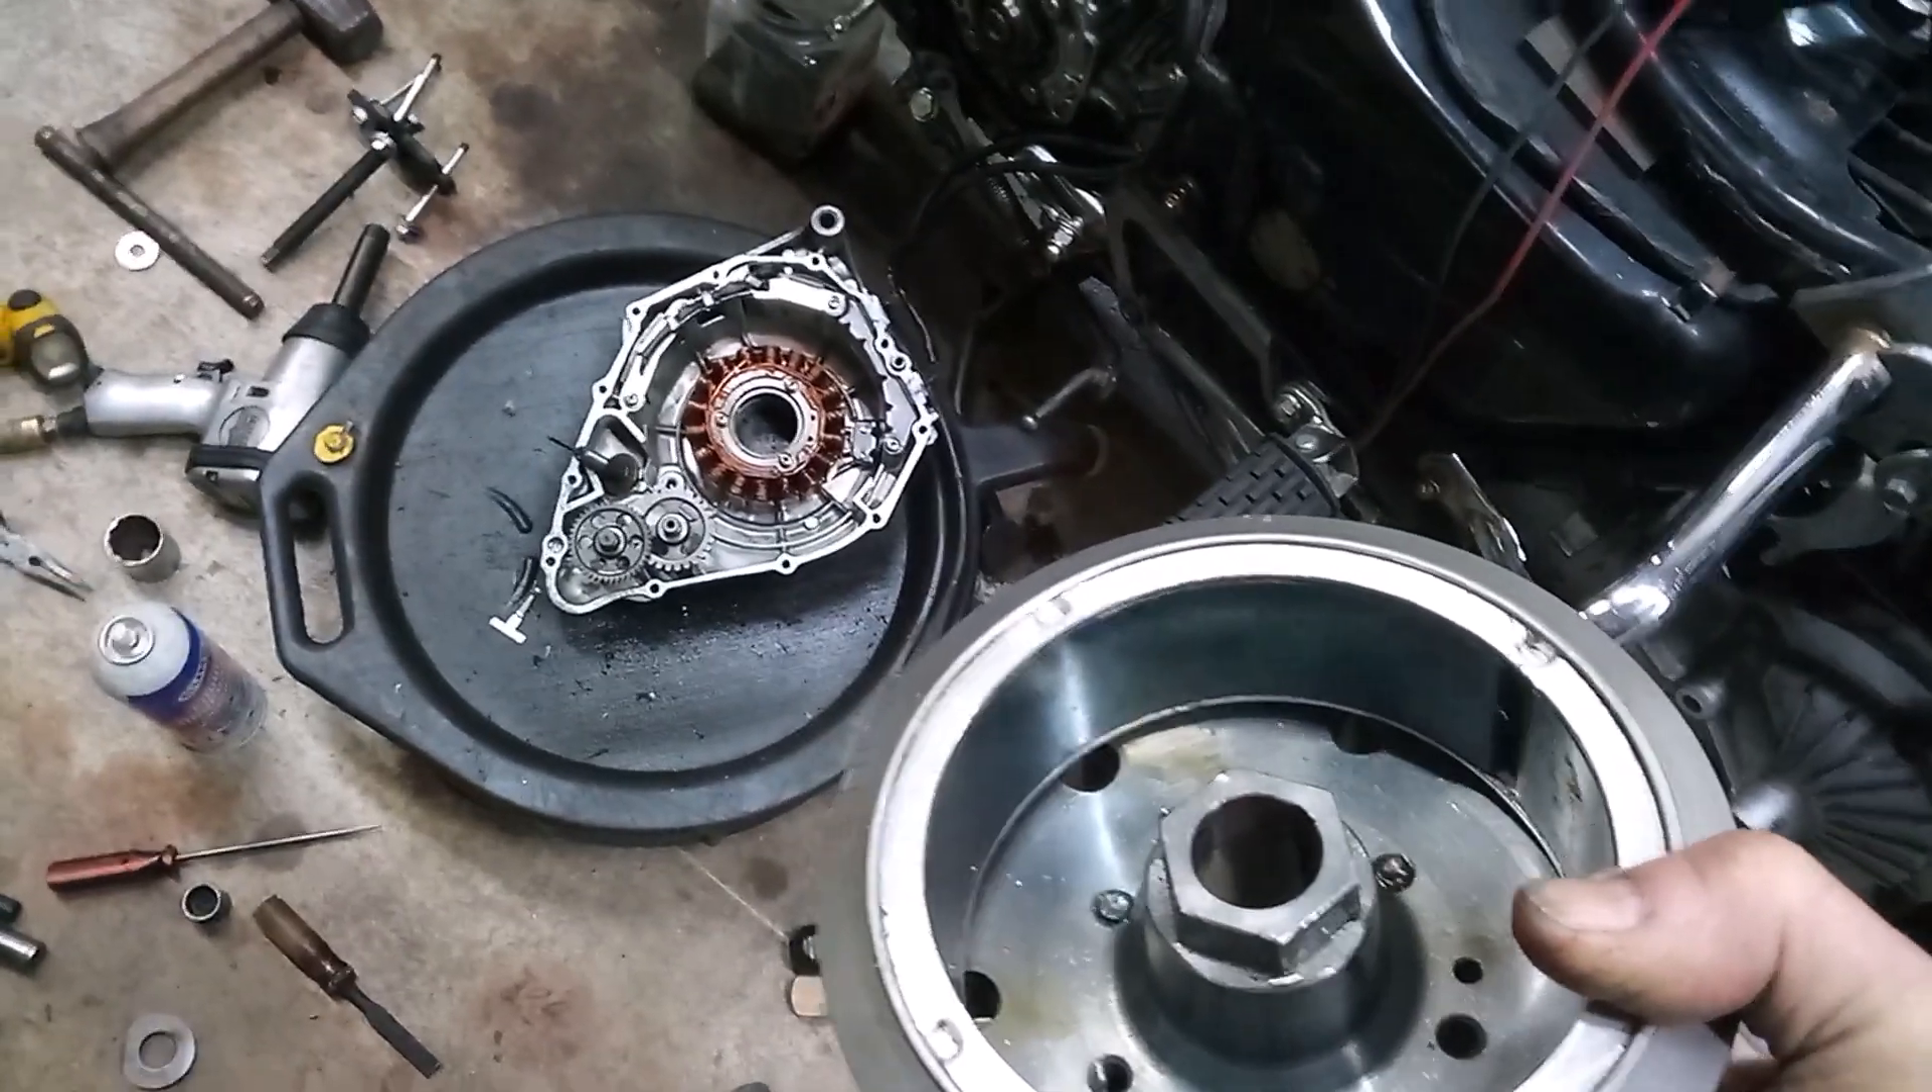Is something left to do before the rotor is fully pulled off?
No.